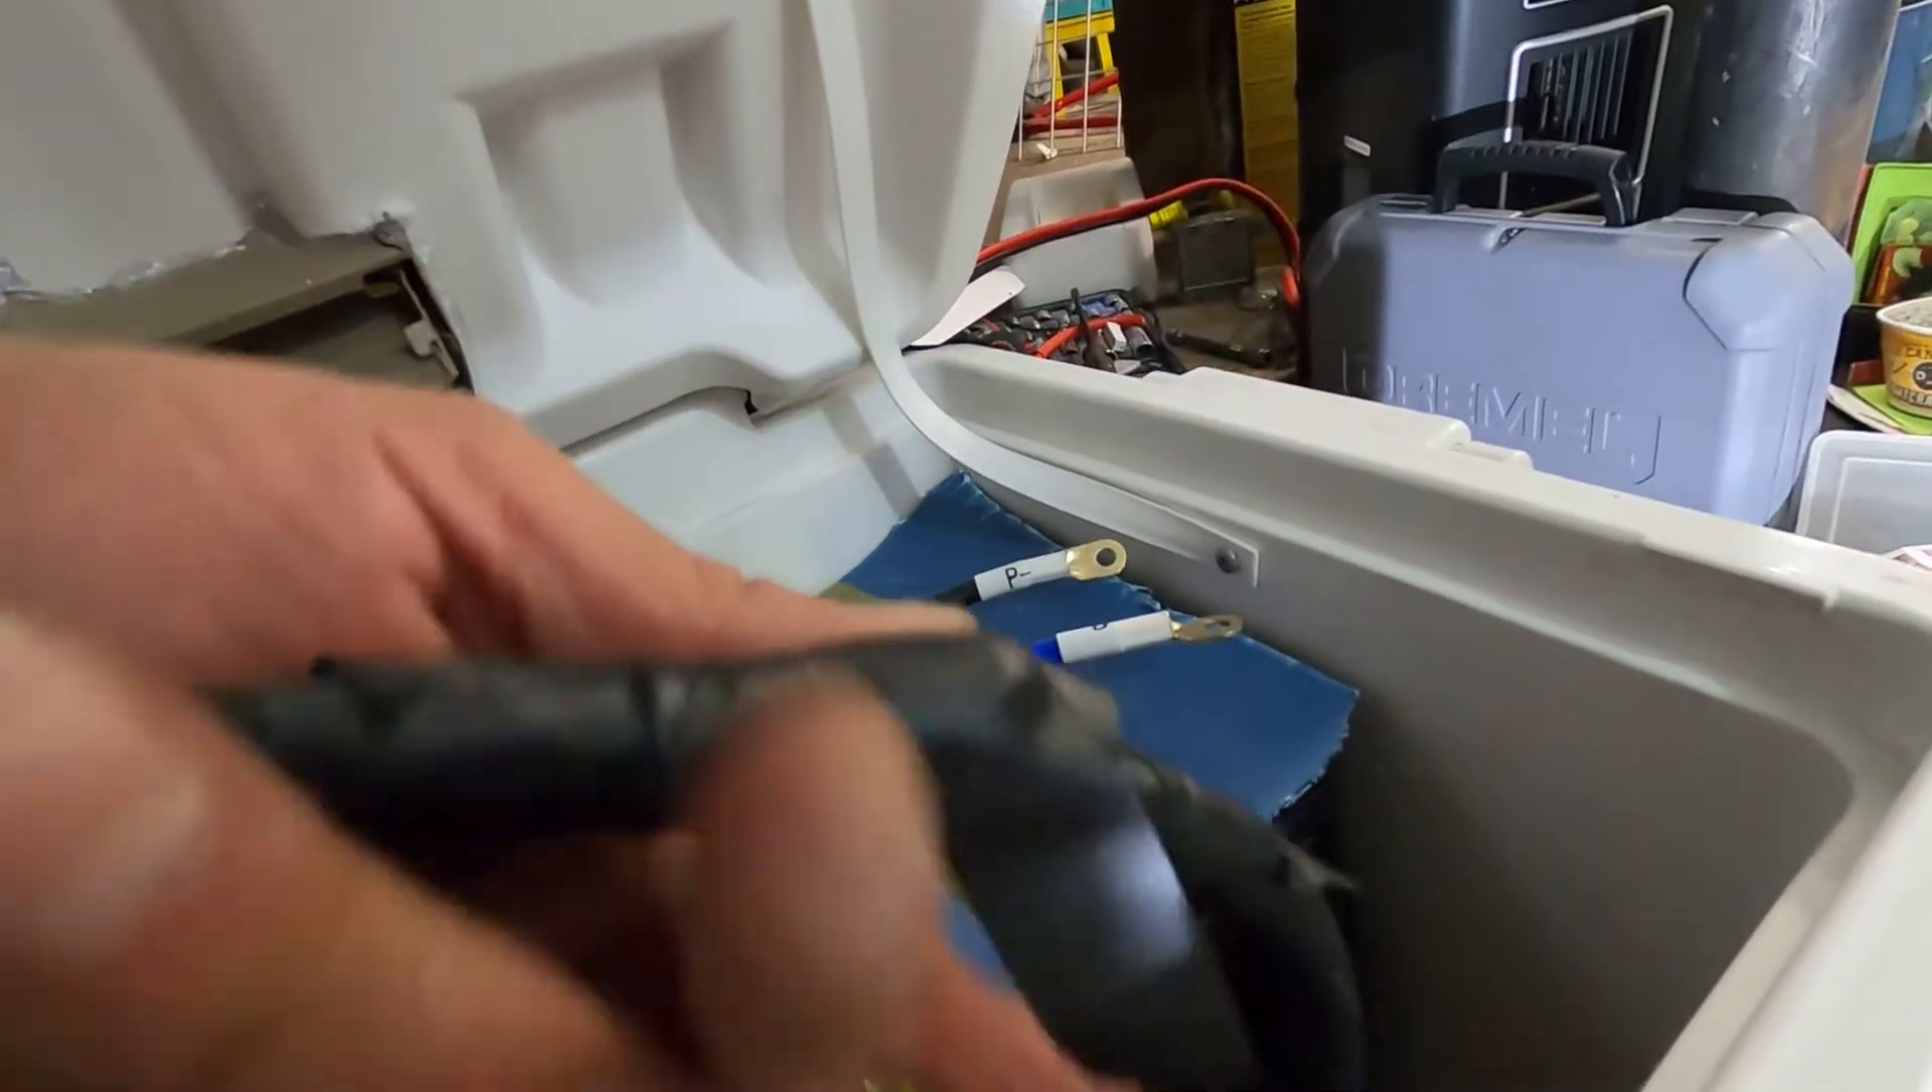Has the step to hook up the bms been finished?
No.